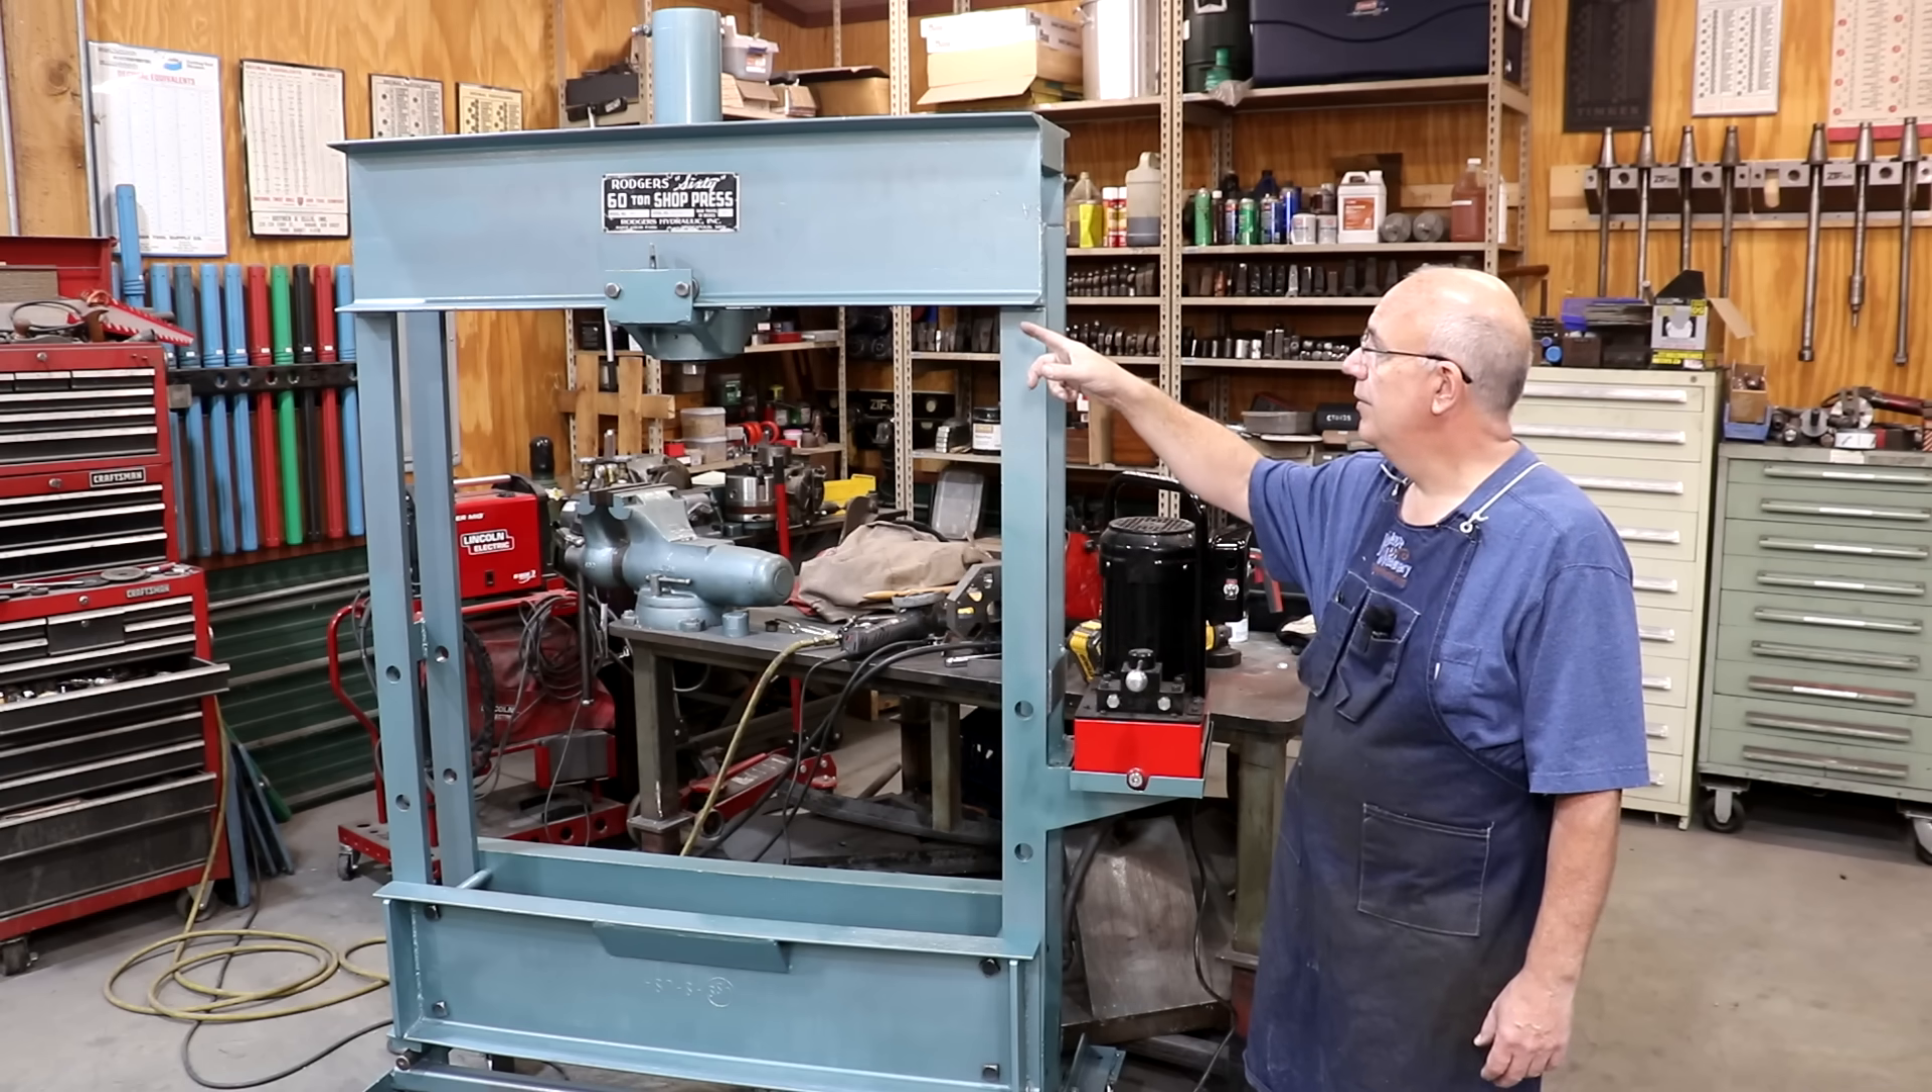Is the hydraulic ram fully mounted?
Yes.